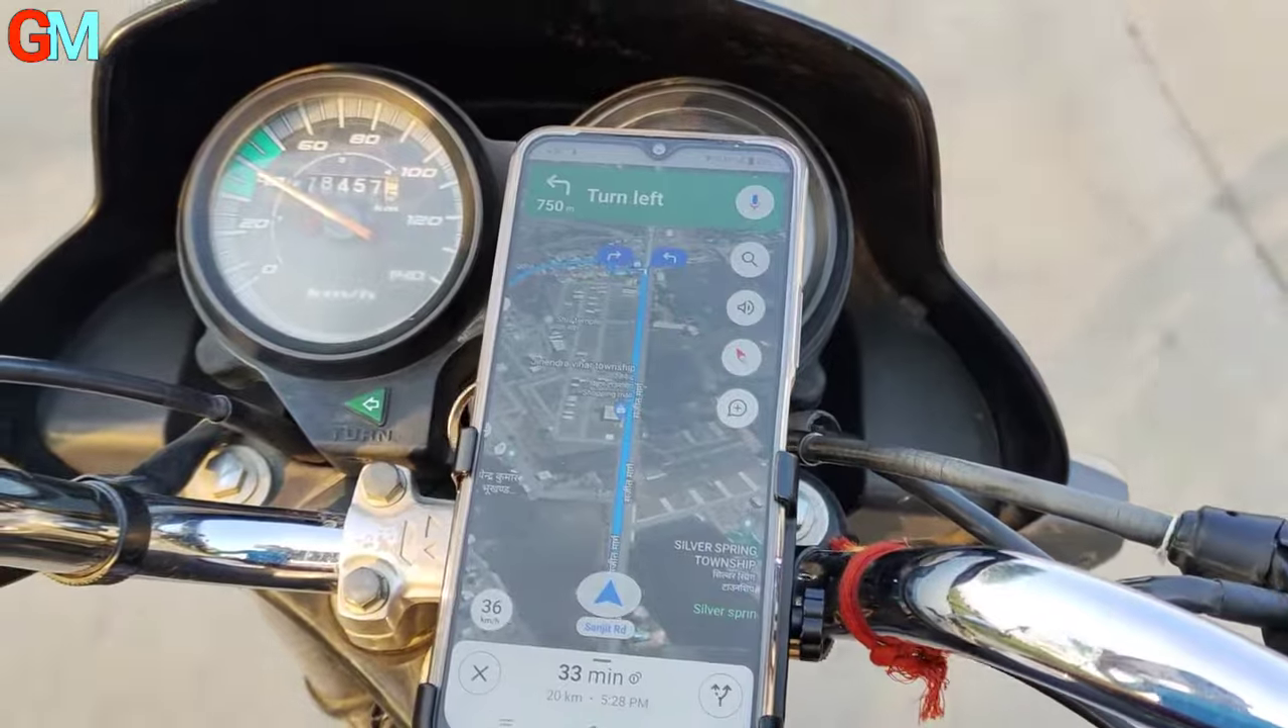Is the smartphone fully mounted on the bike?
Yes.